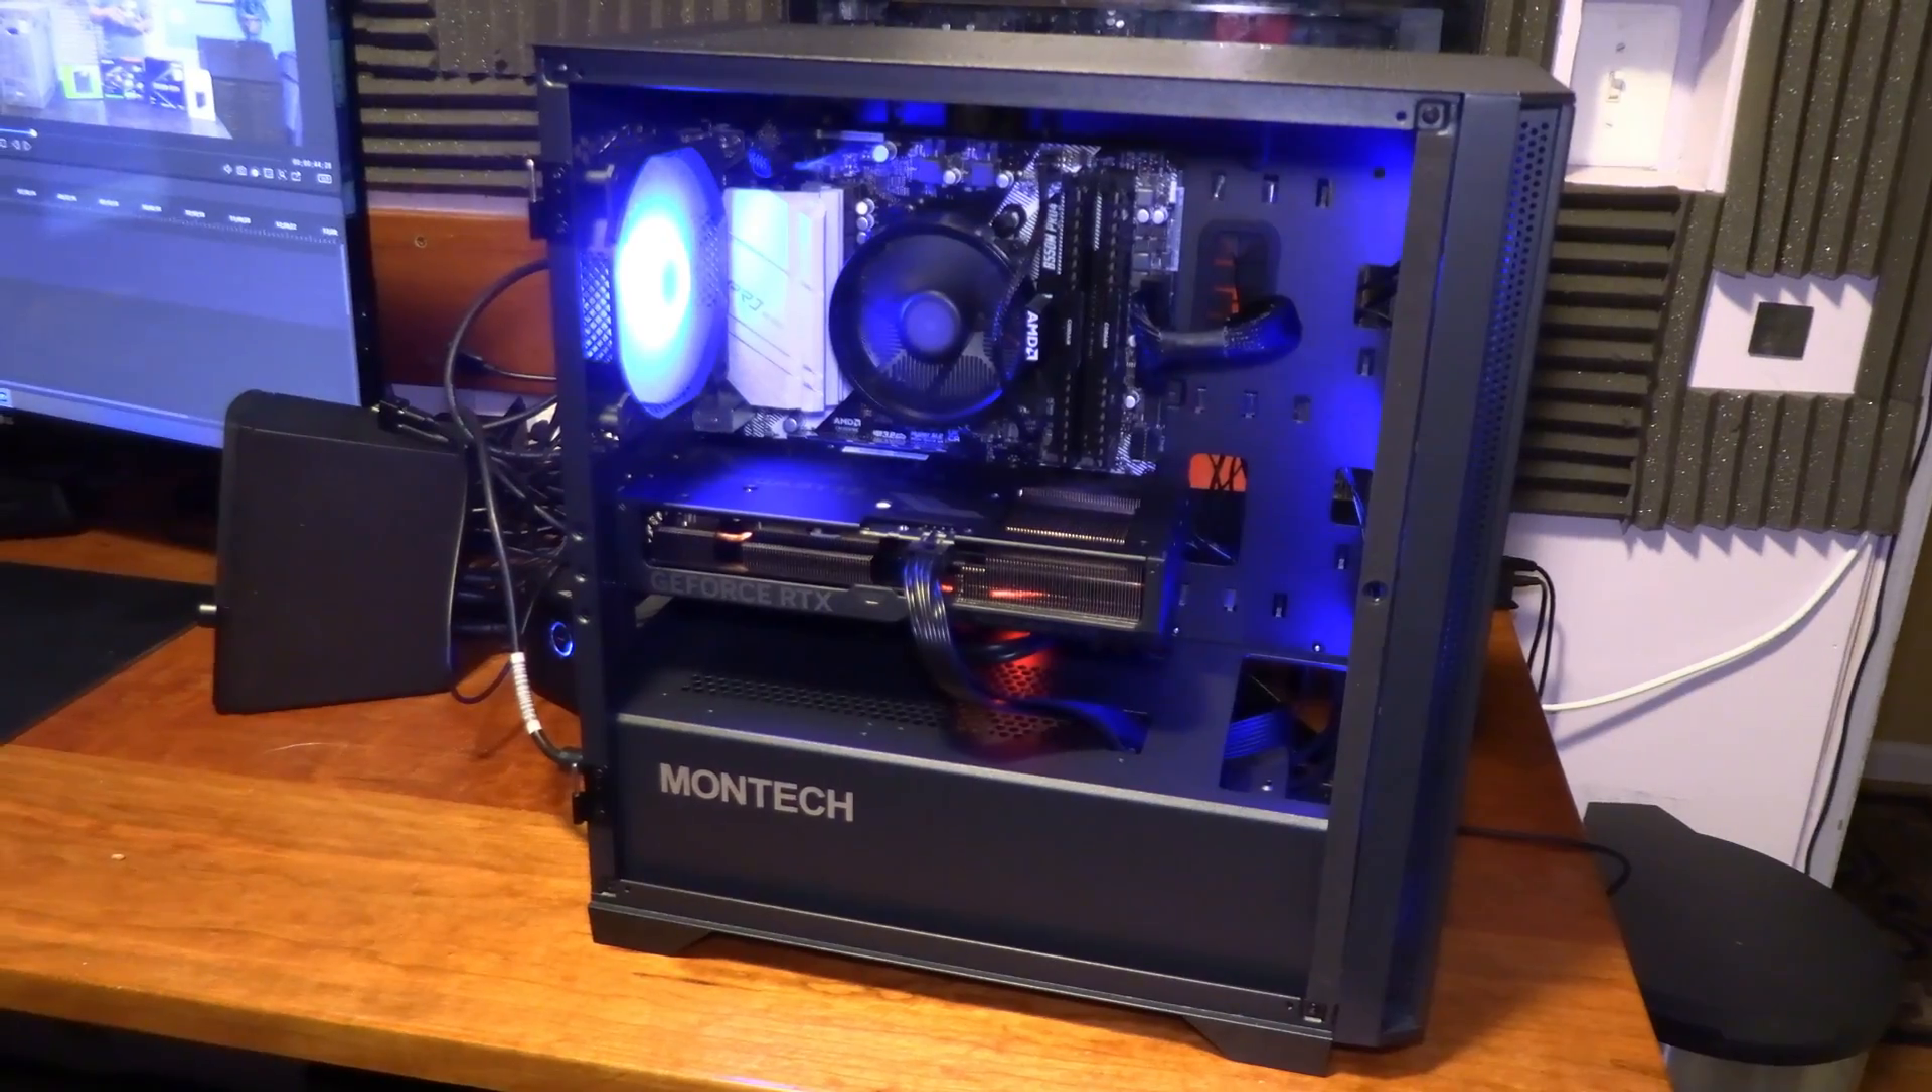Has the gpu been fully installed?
Yes.